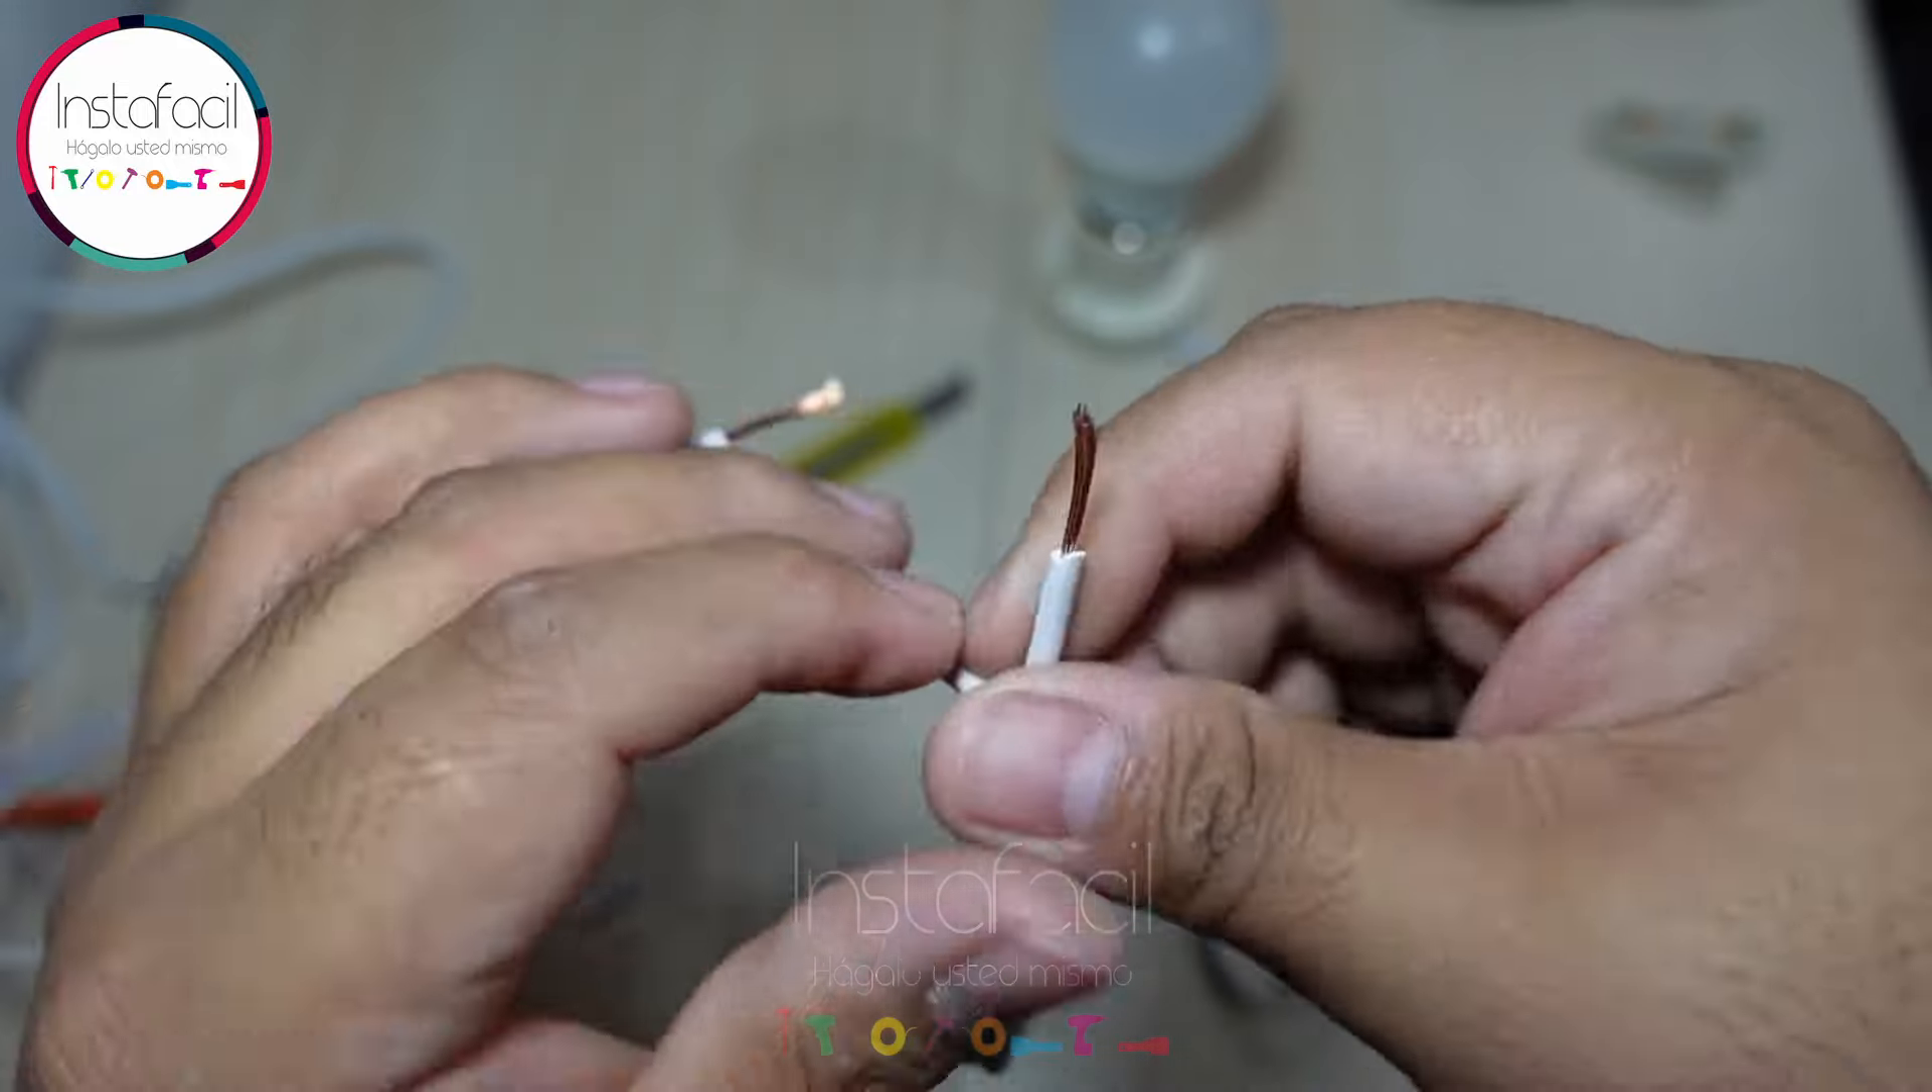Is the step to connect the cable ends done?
No.